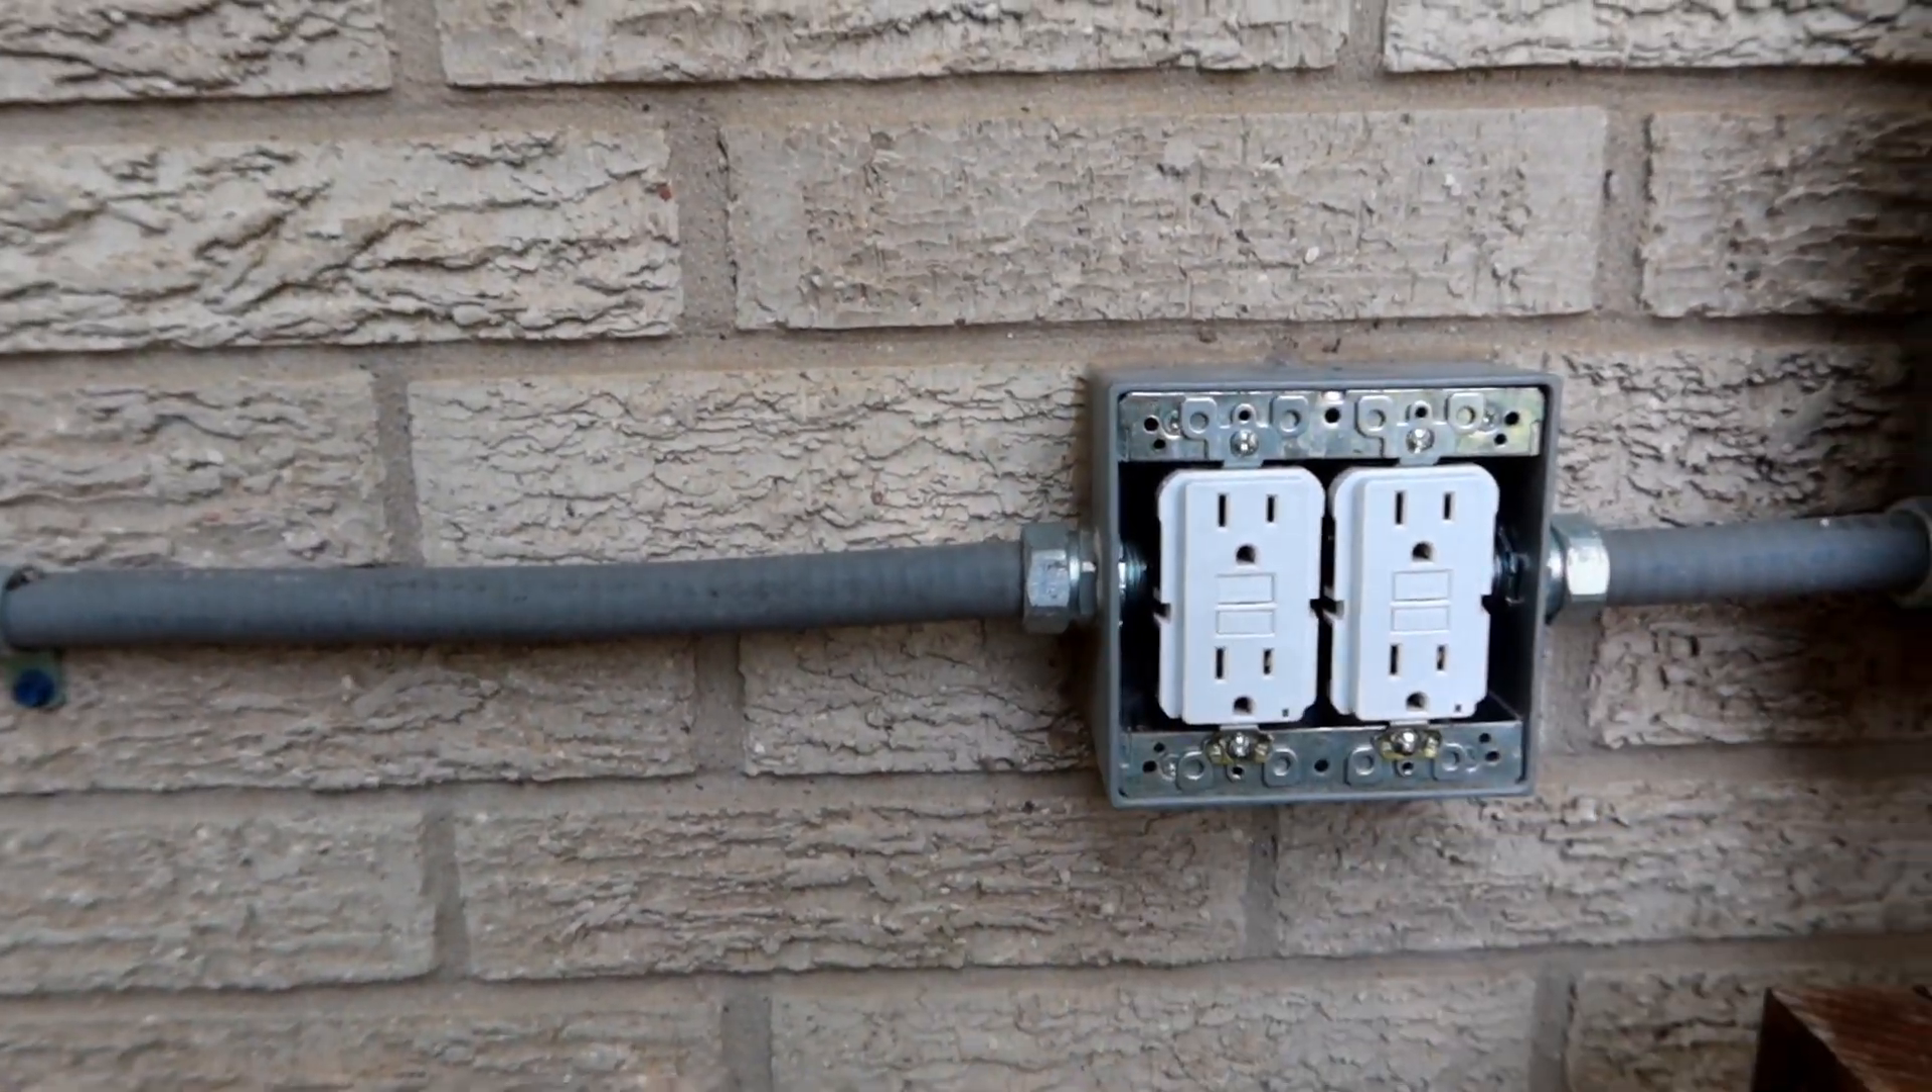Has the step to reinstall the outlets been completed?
Yes.